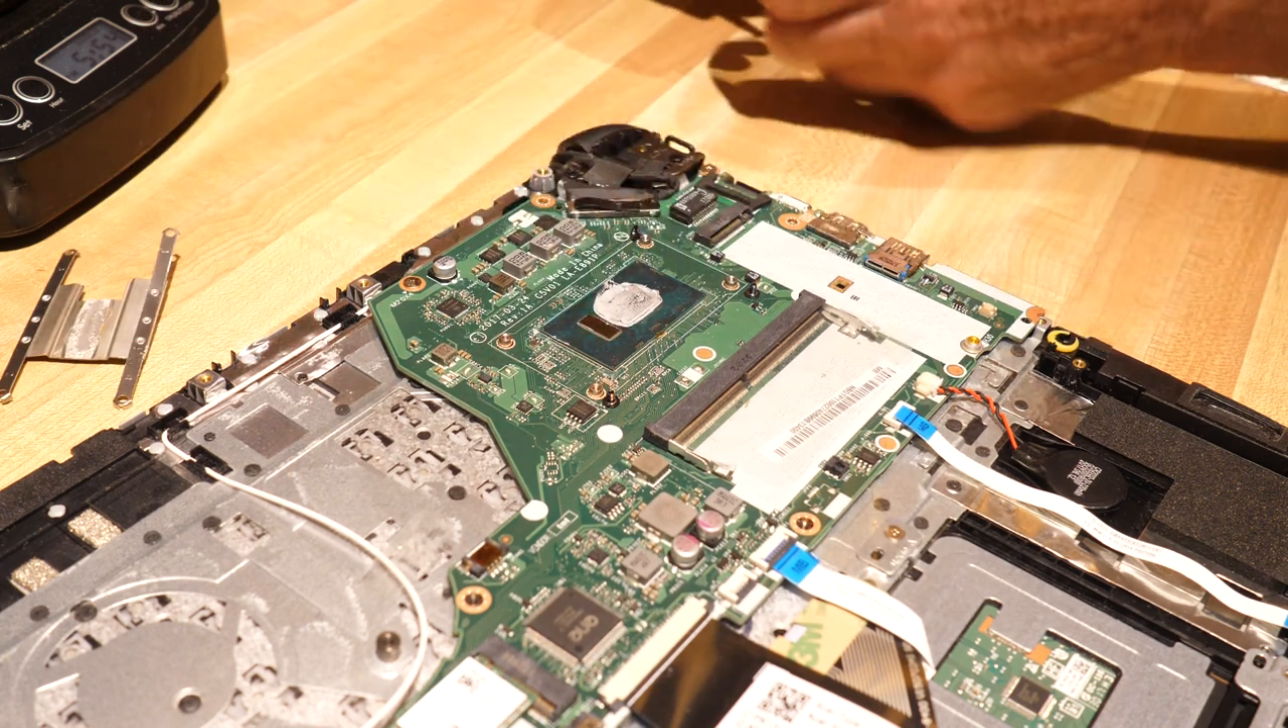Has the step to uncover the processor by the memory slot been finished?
Yes.